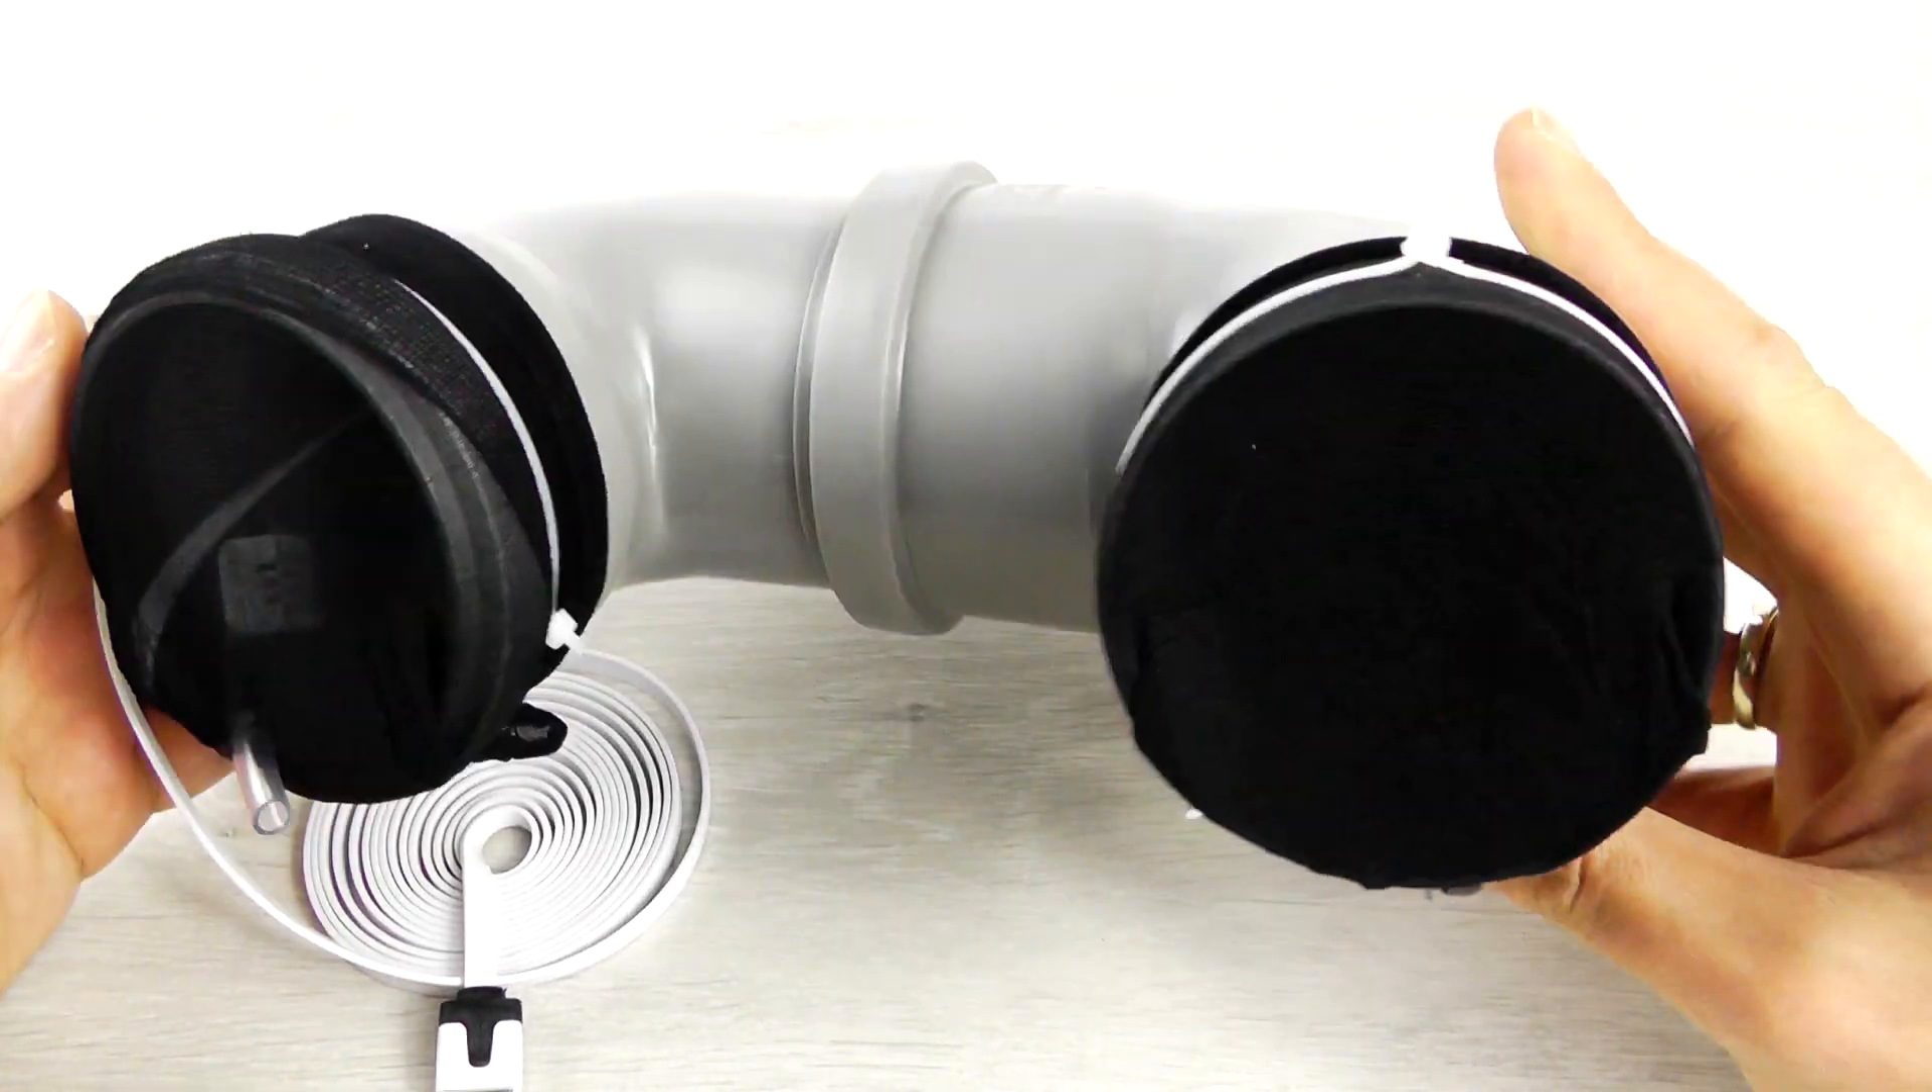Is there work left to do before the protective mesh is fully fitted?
No.